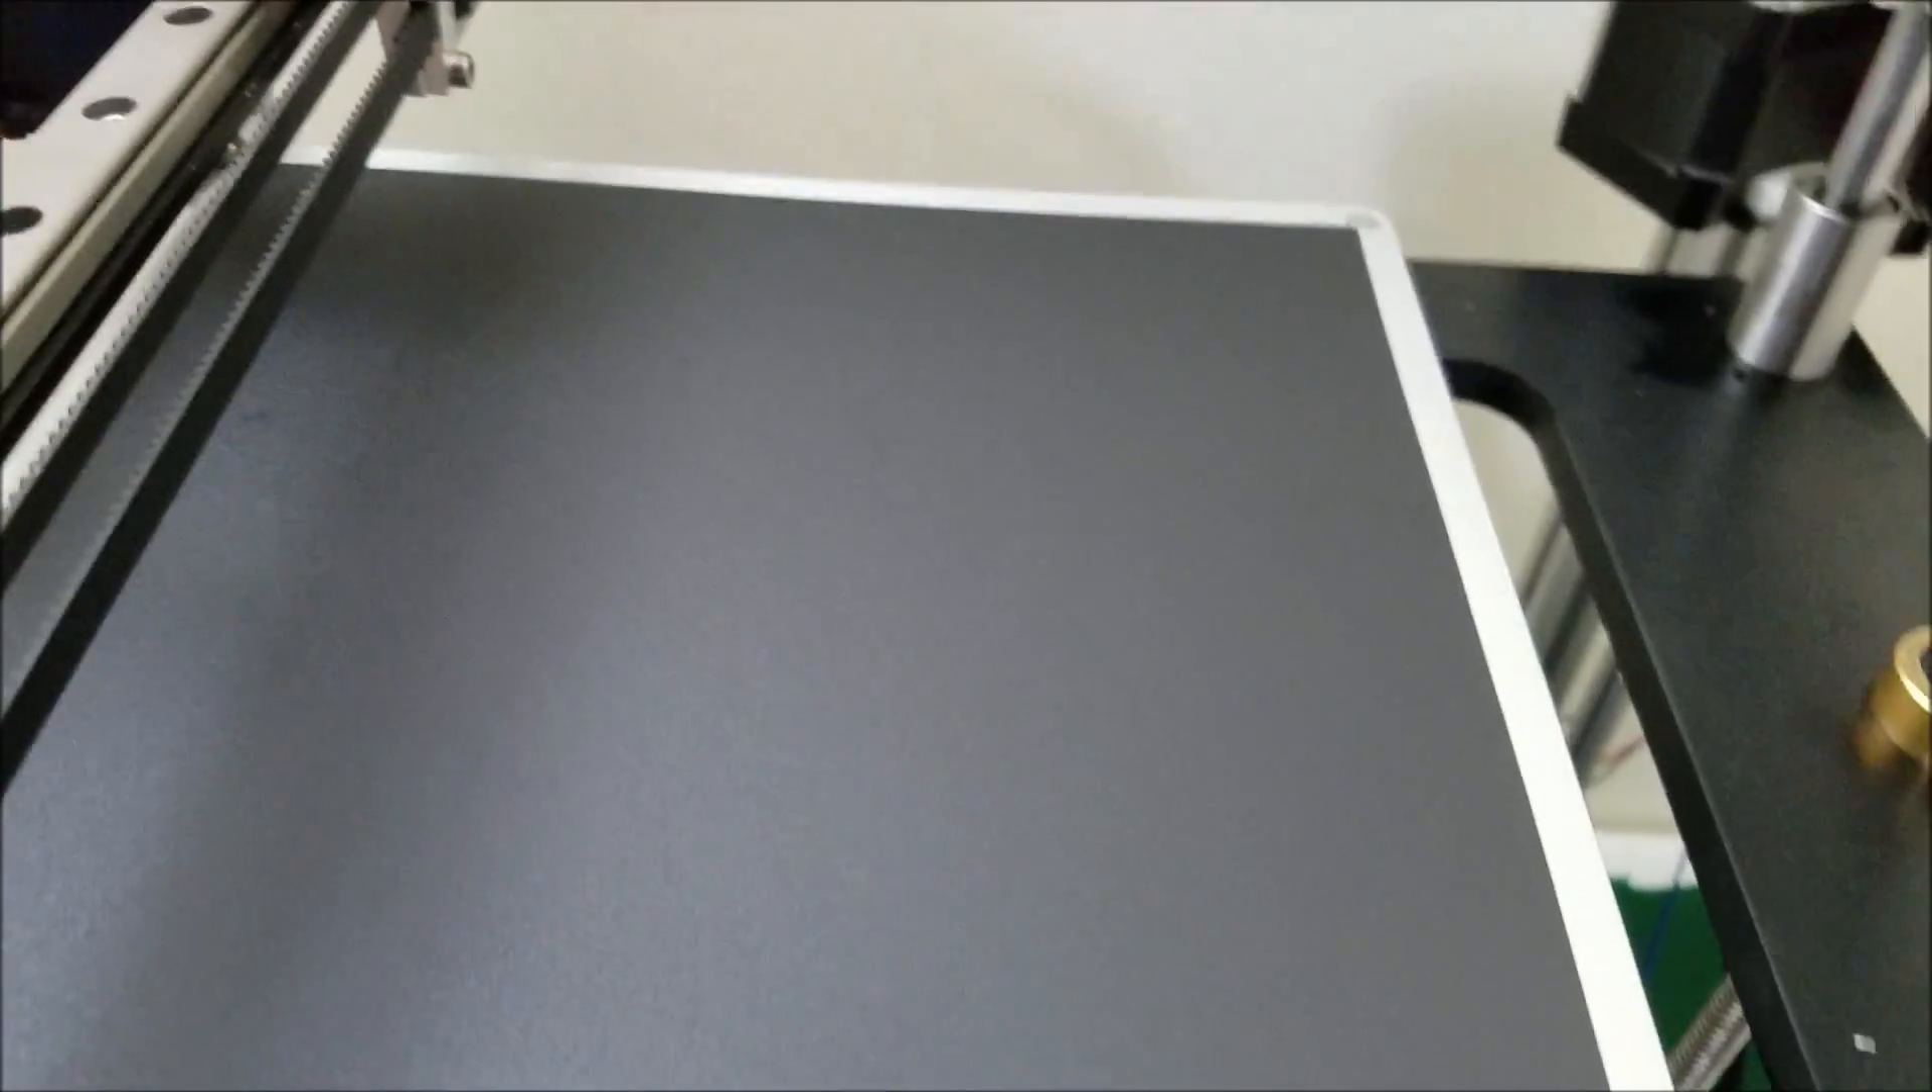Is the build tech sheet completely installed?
Yes.